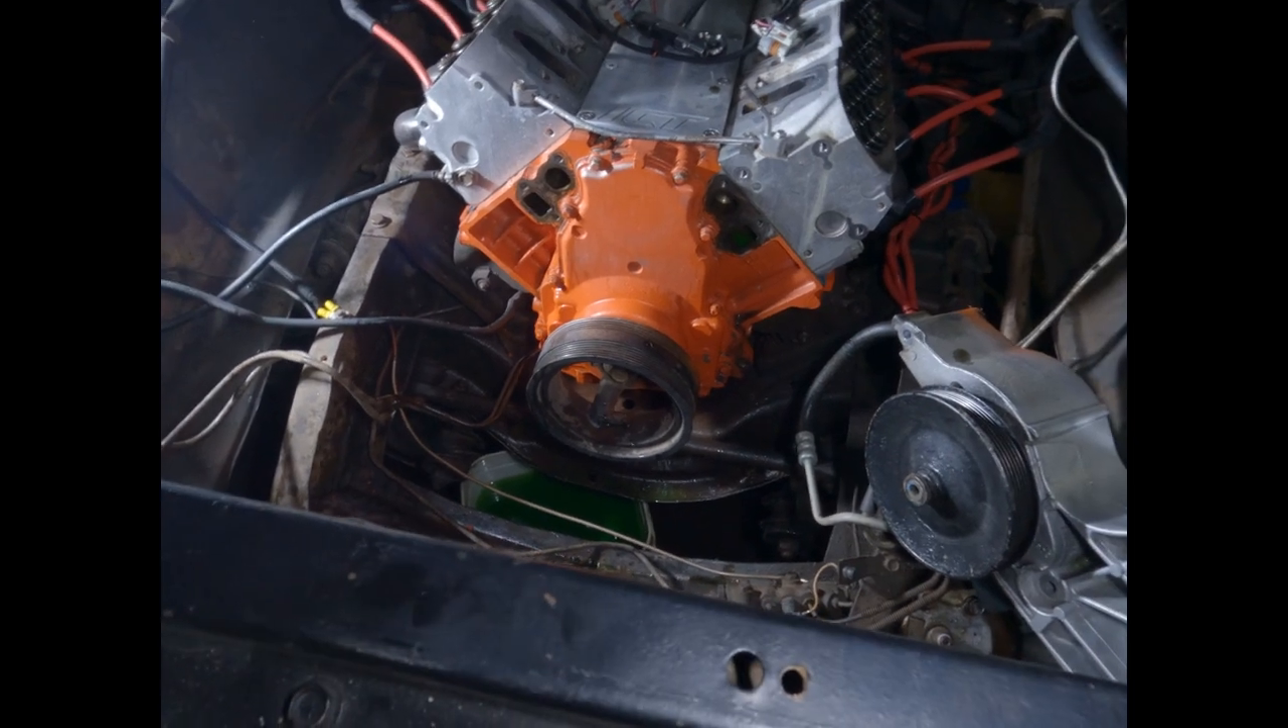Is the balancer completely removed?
No.